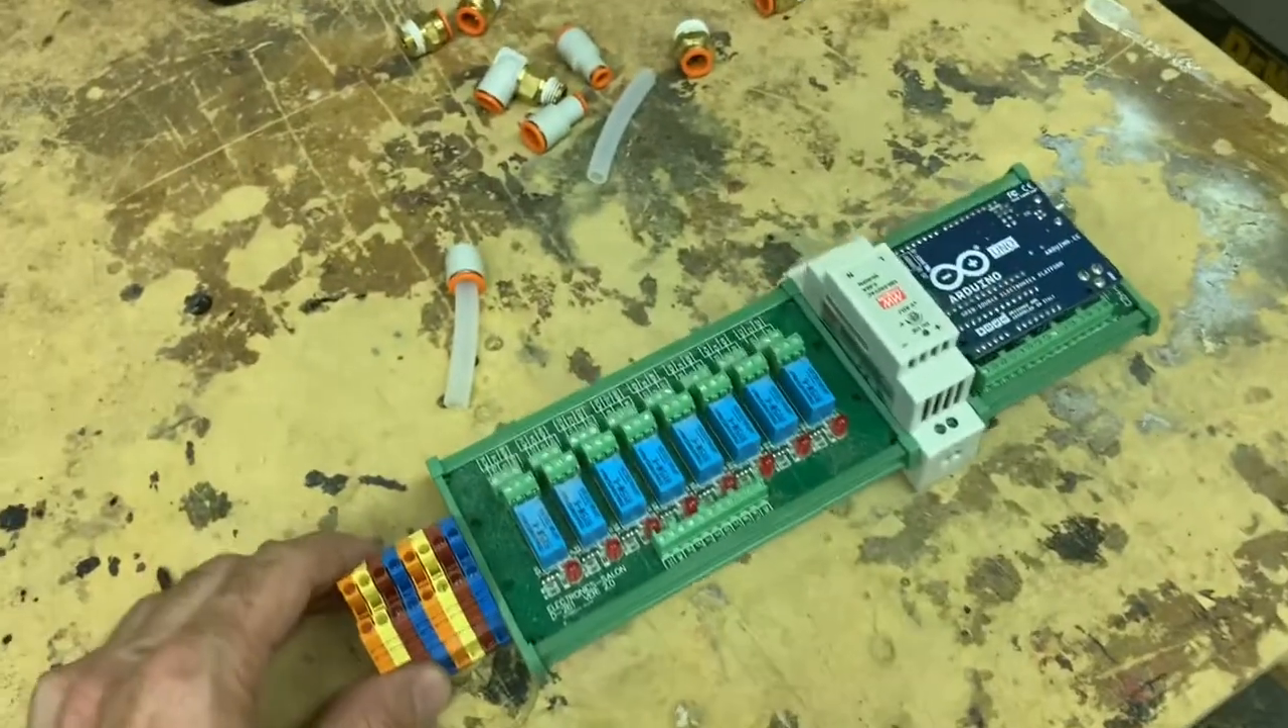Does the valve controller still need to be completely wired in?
Yes.